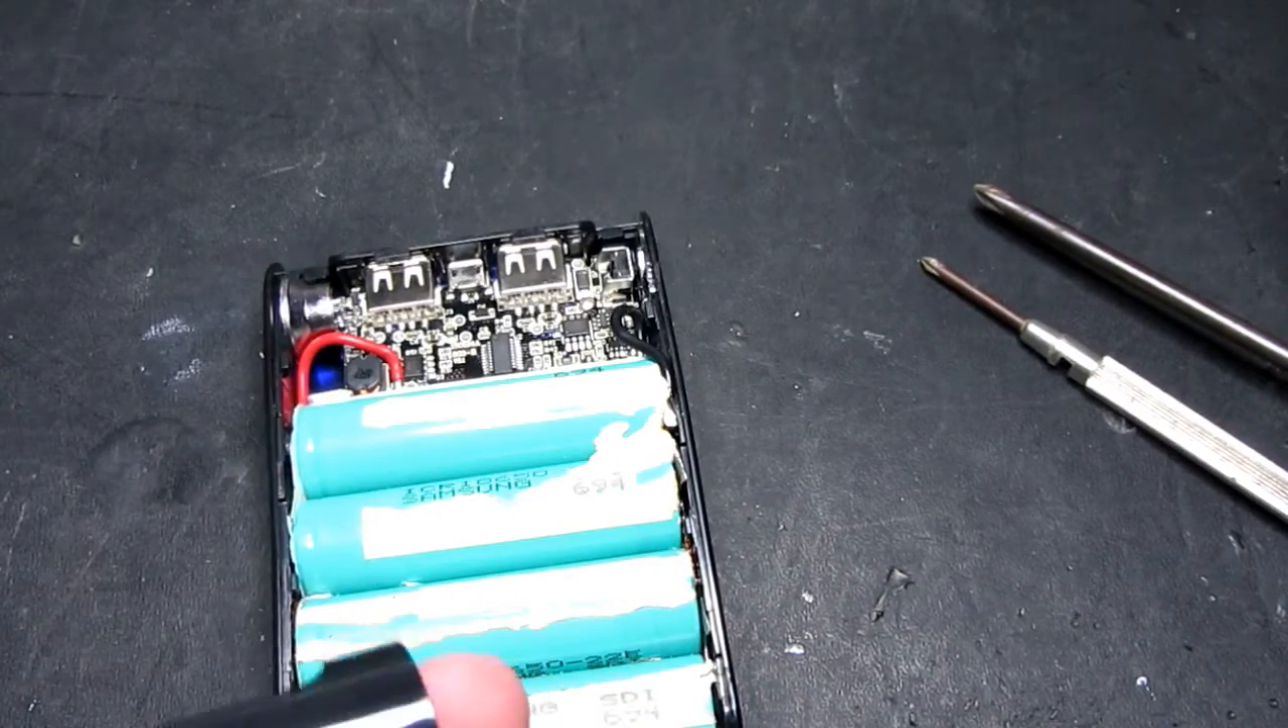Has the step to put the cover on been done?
No.